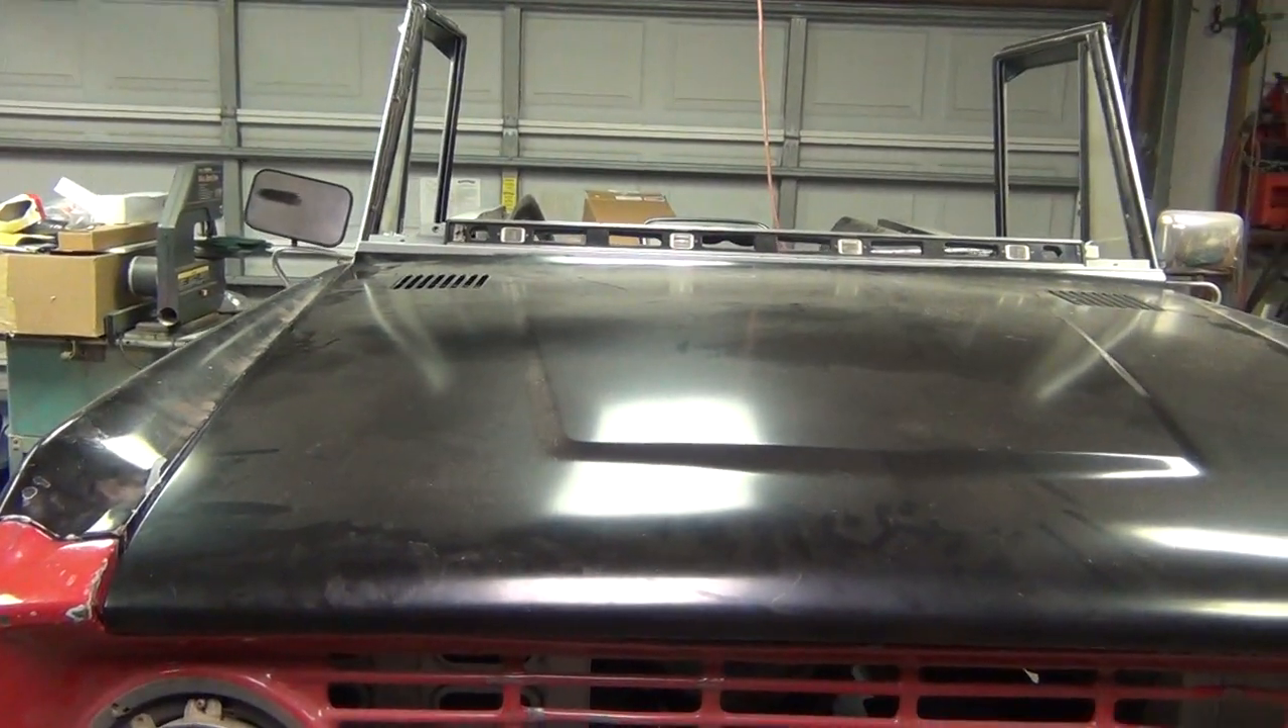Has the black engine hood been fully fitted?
Yes.